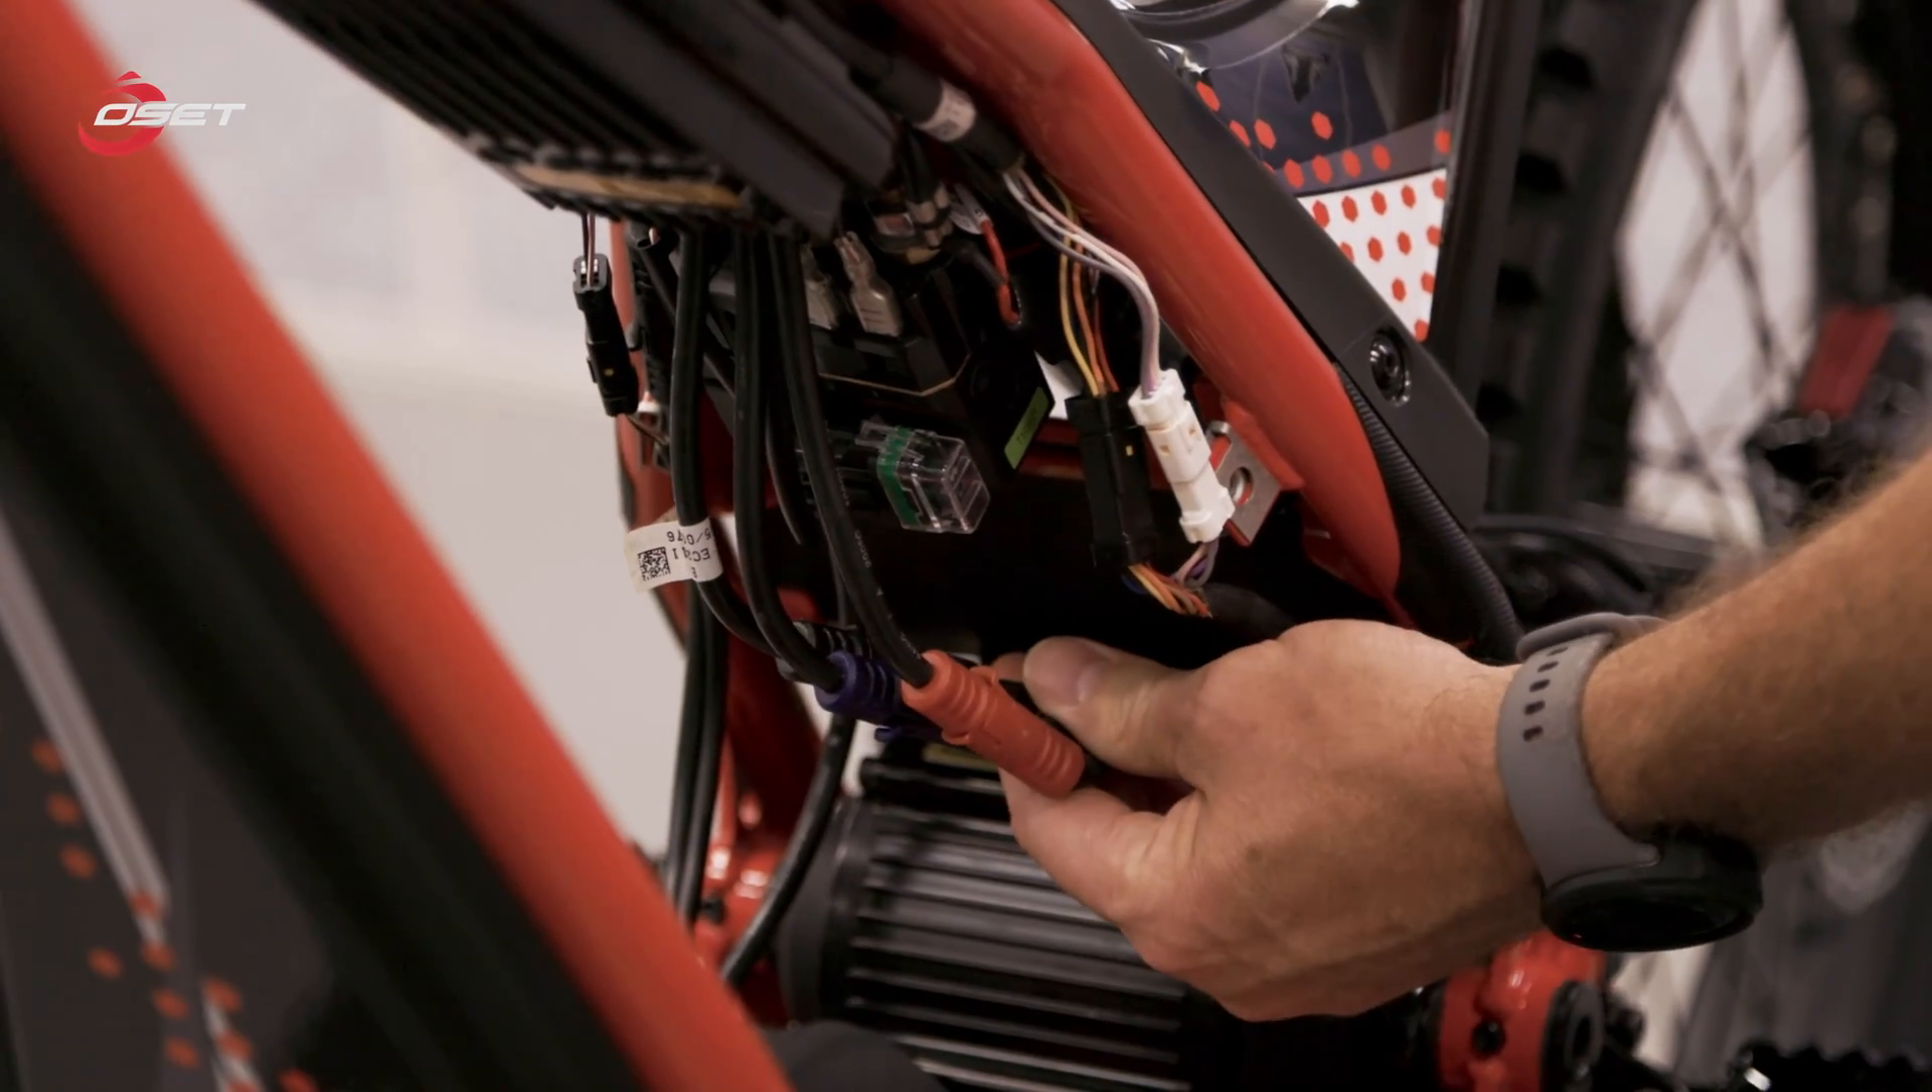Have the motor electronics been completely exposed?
Yes.